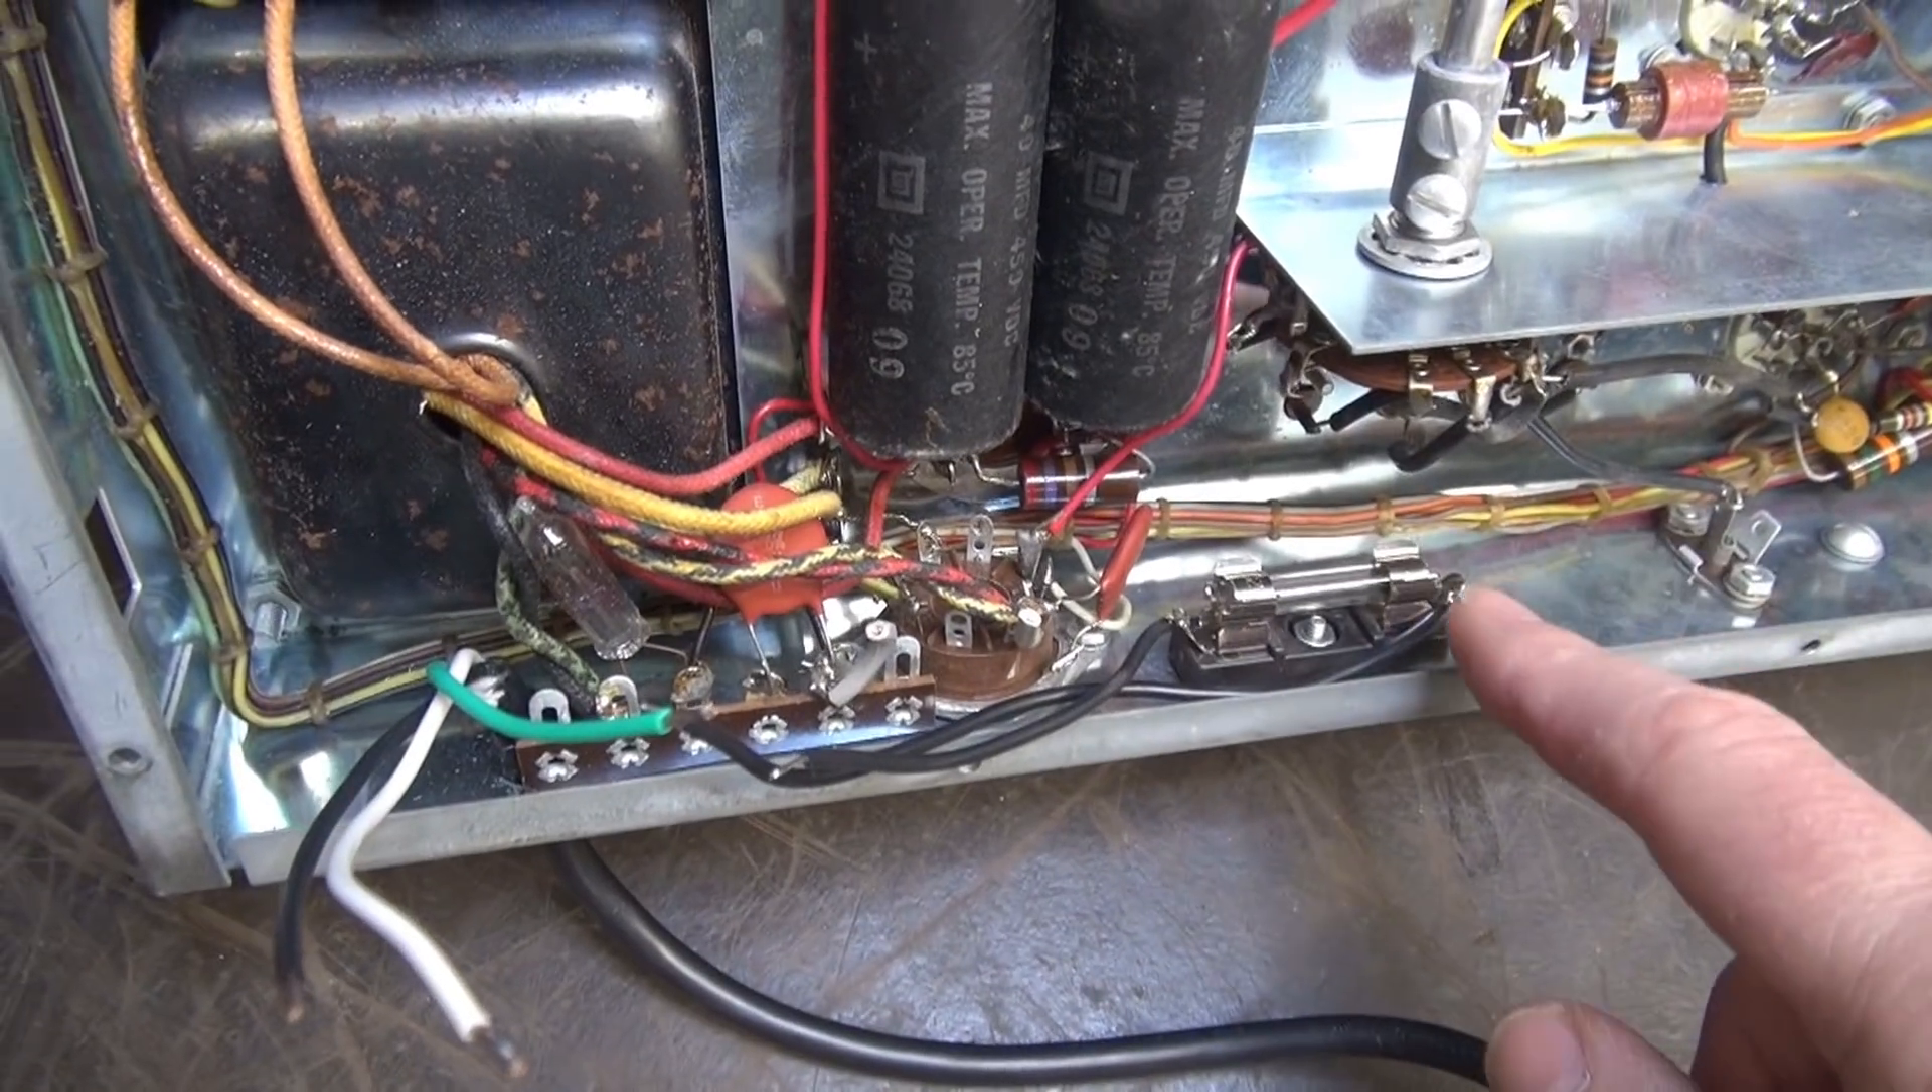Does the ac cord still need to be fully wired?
Yes.